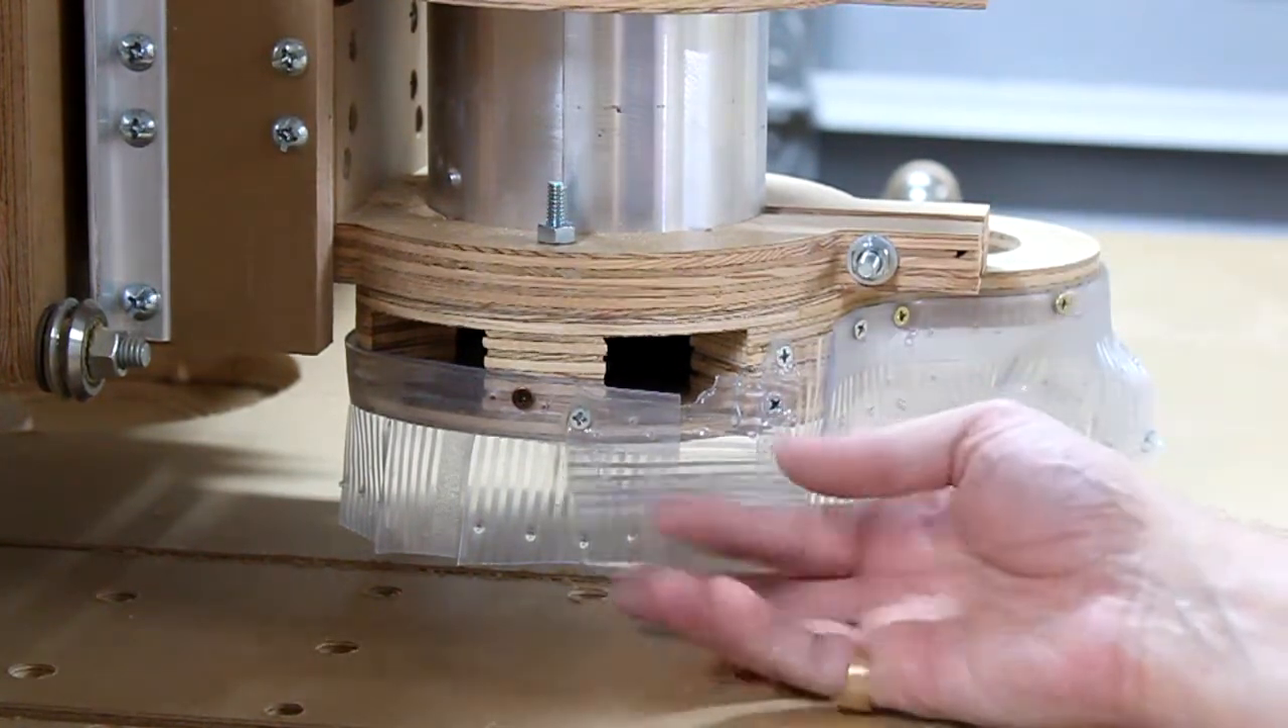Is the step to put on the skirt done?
Yes.